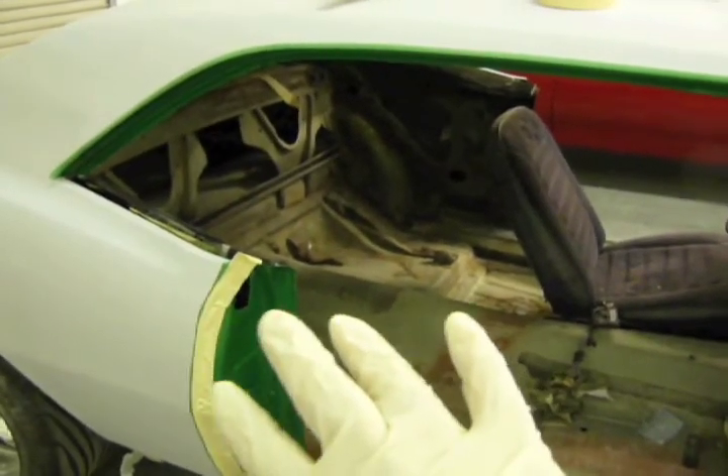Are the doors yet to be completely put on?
Yes.